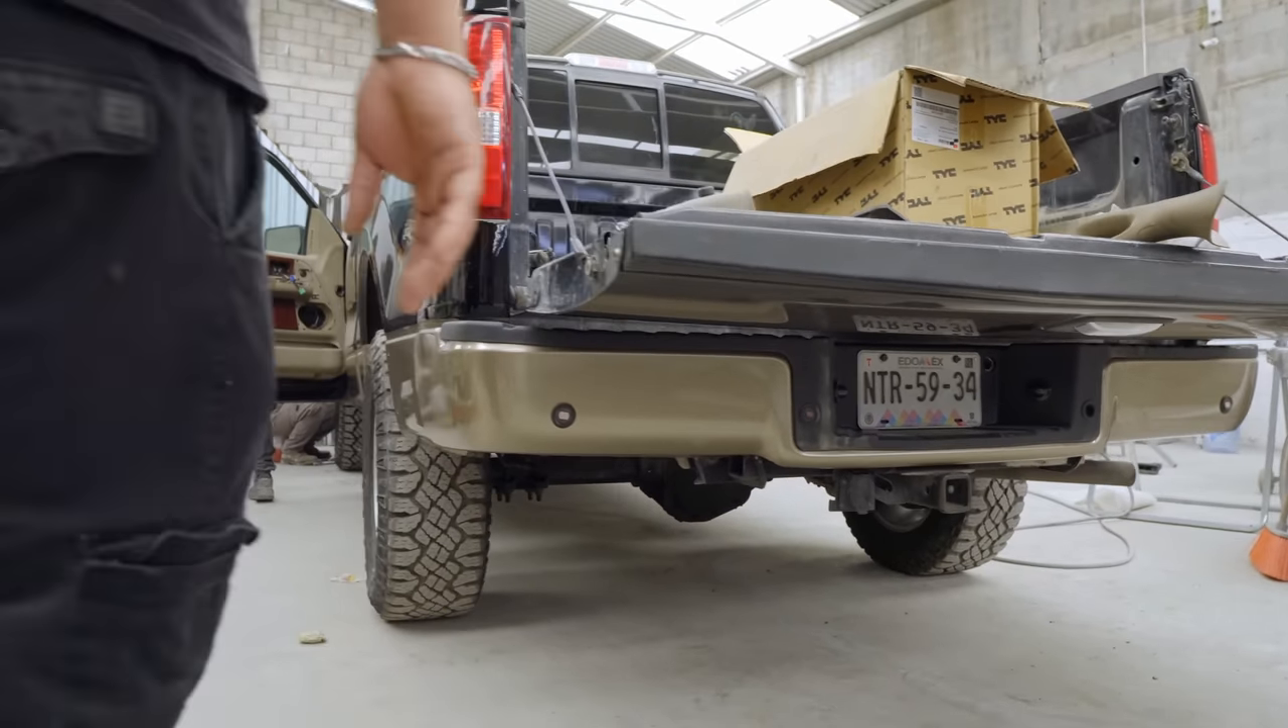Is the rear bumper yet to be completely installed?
No.